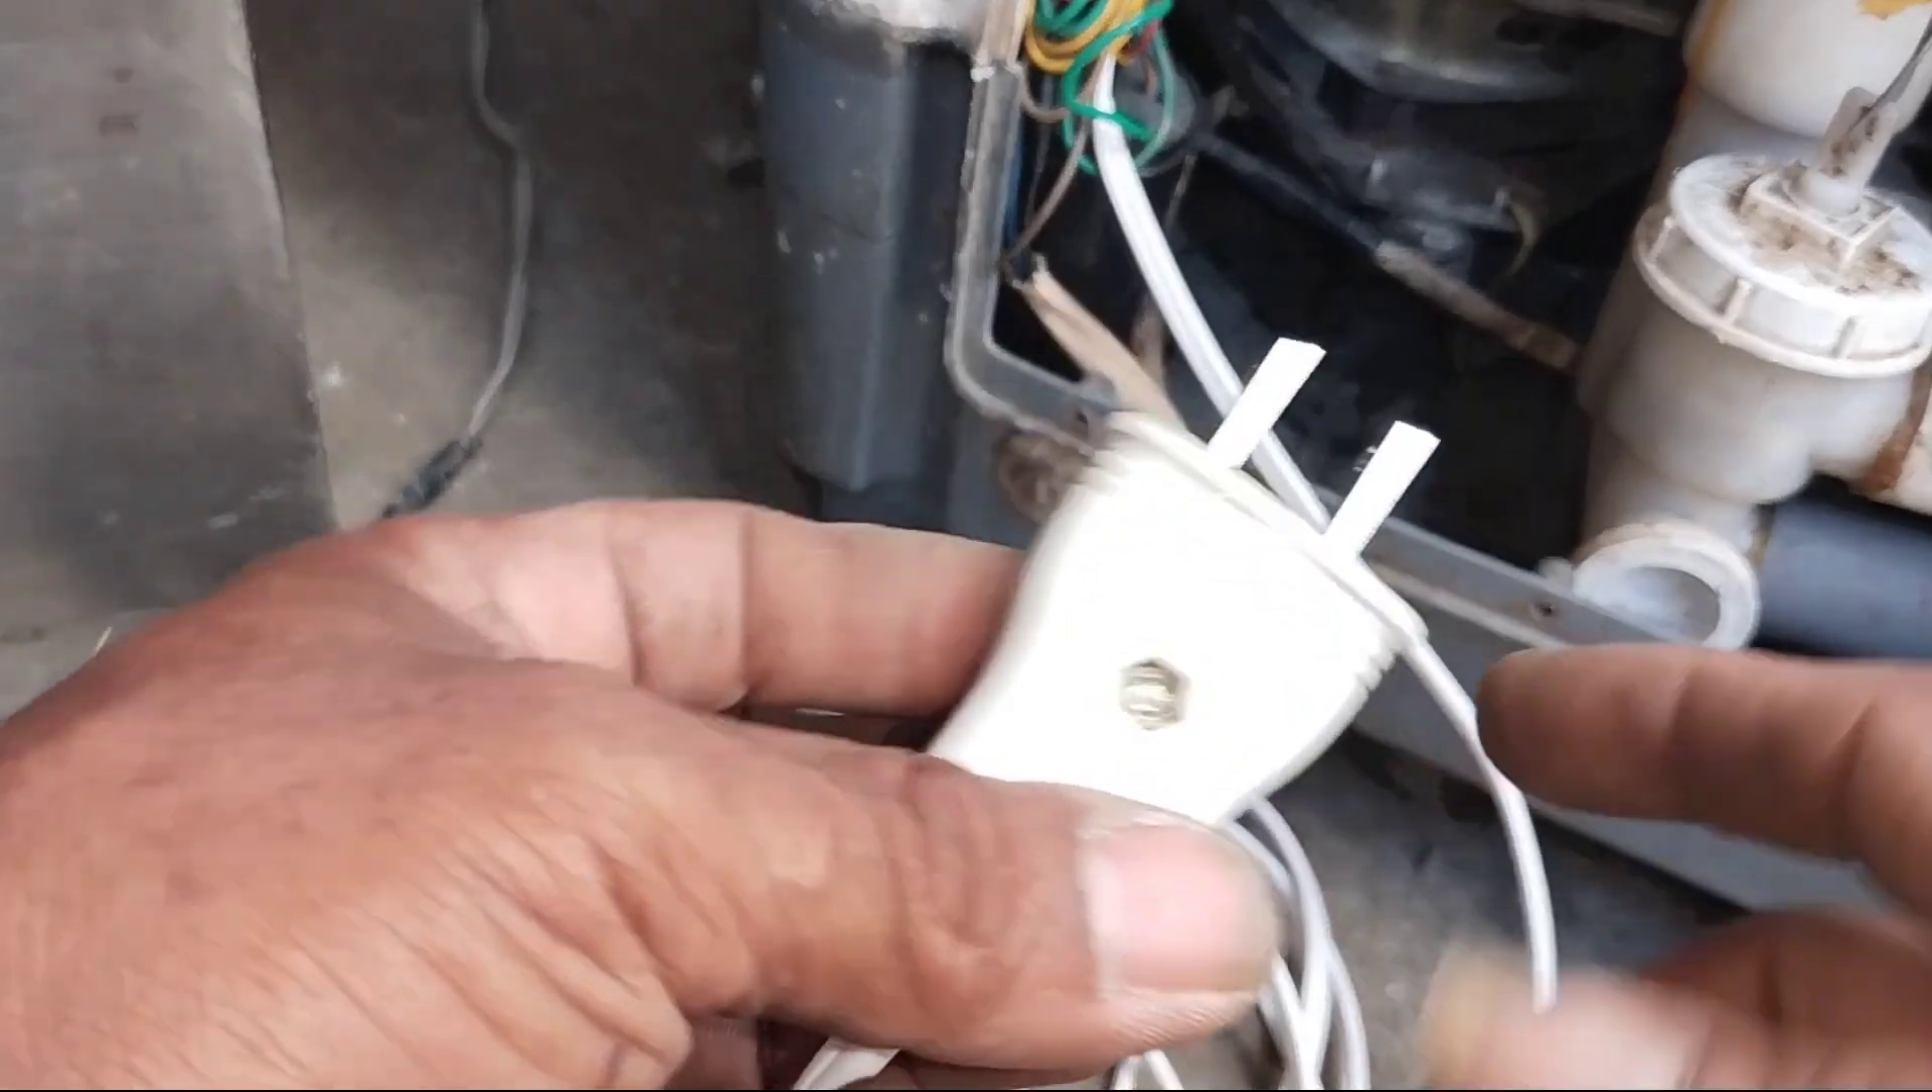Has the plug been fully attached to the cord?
Yes.